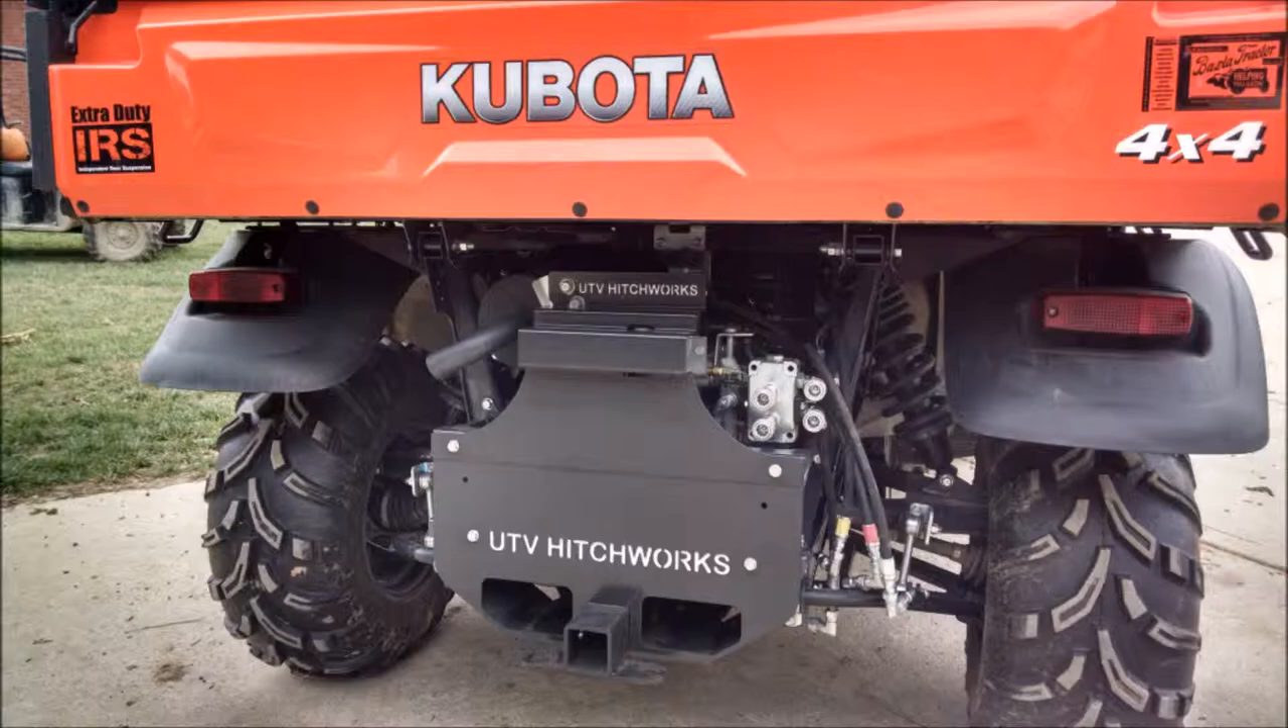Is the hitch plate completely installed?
Yes.